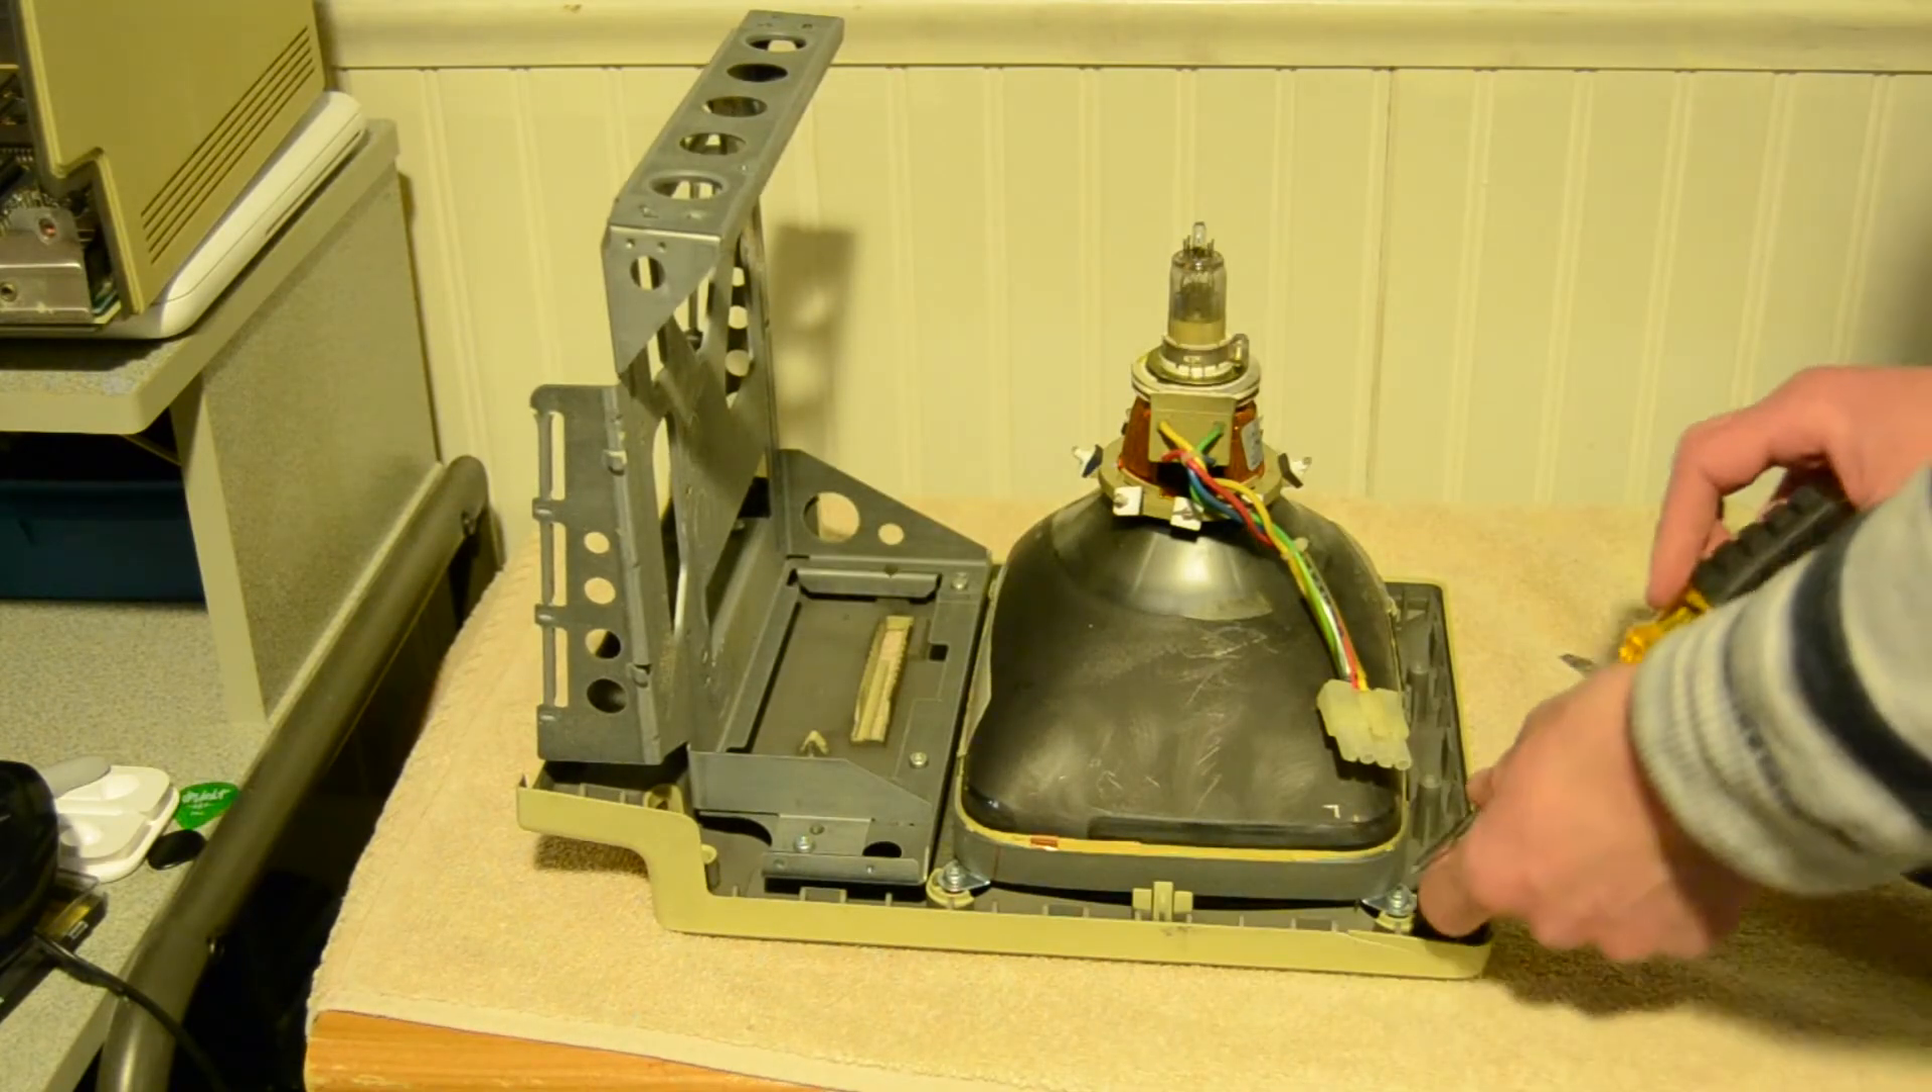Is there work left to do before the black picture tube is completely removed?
Yes.